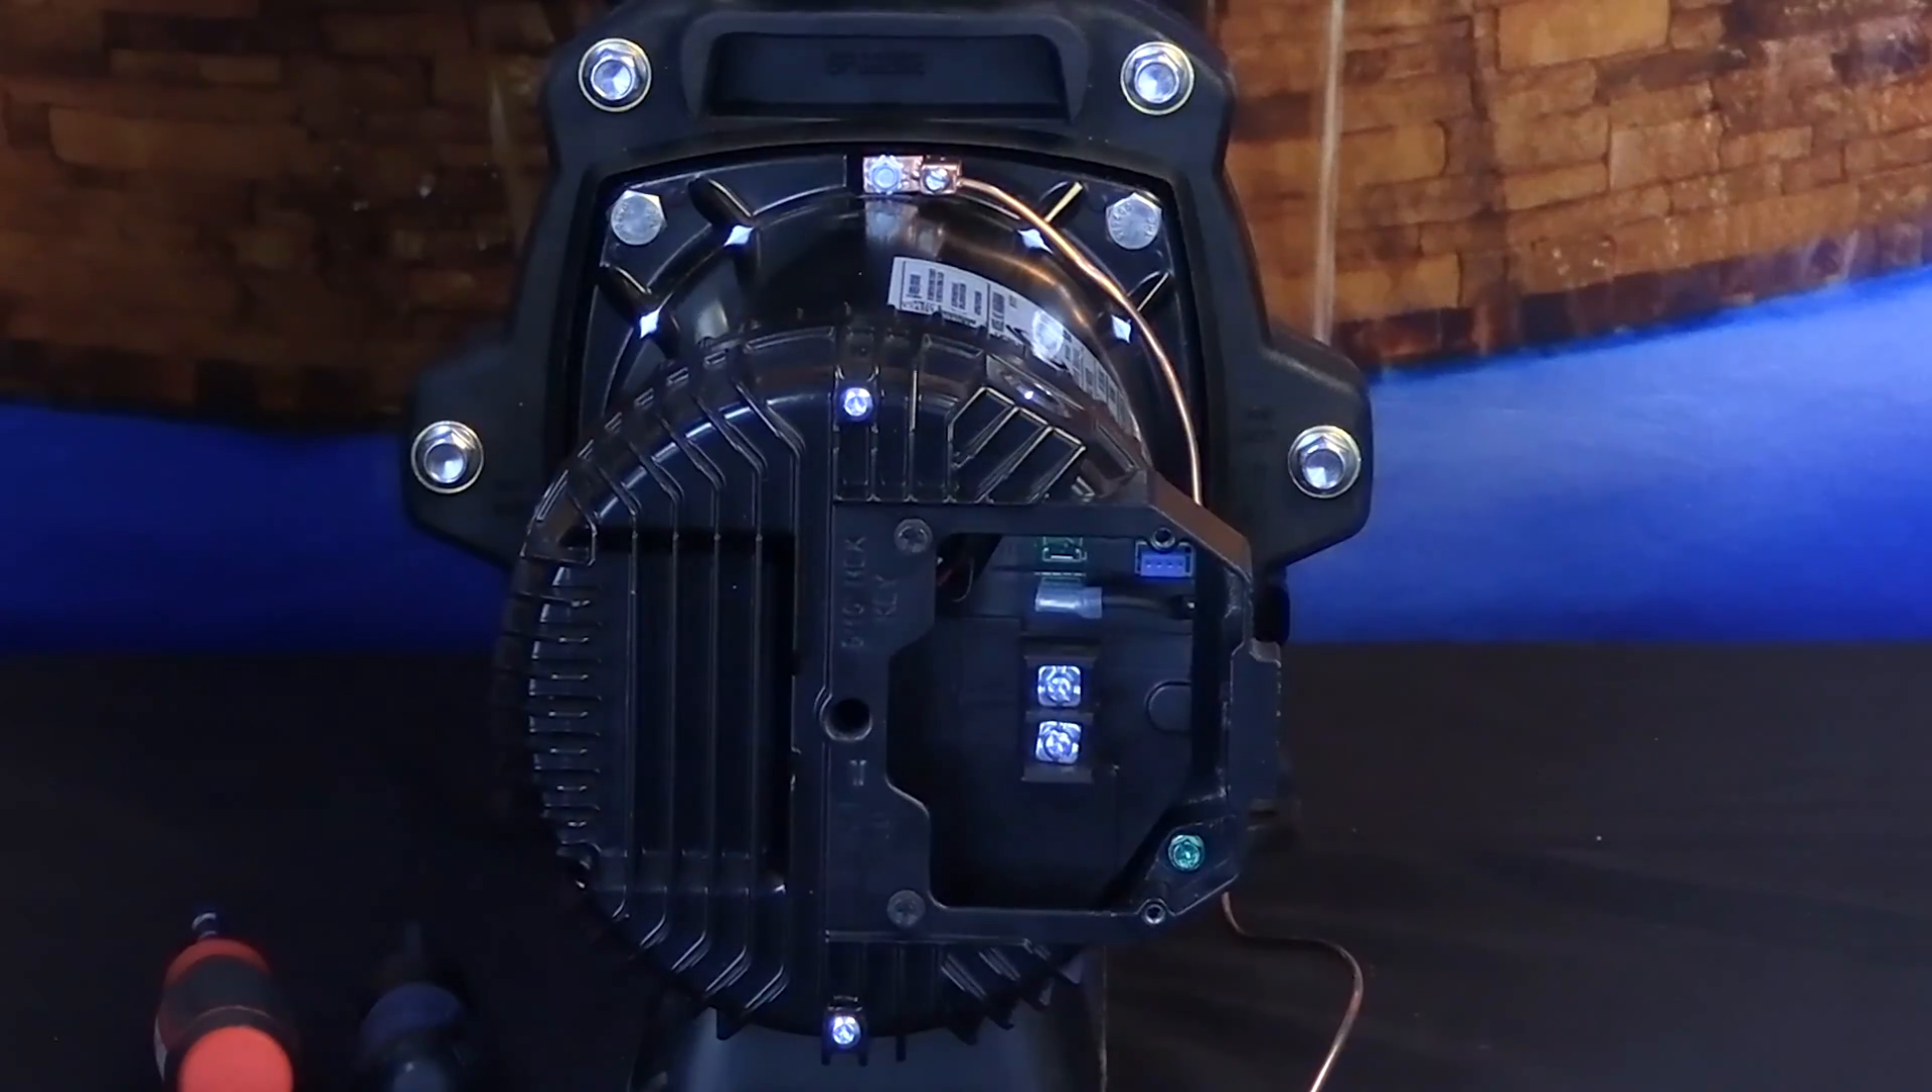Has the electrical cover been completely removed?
Yes.